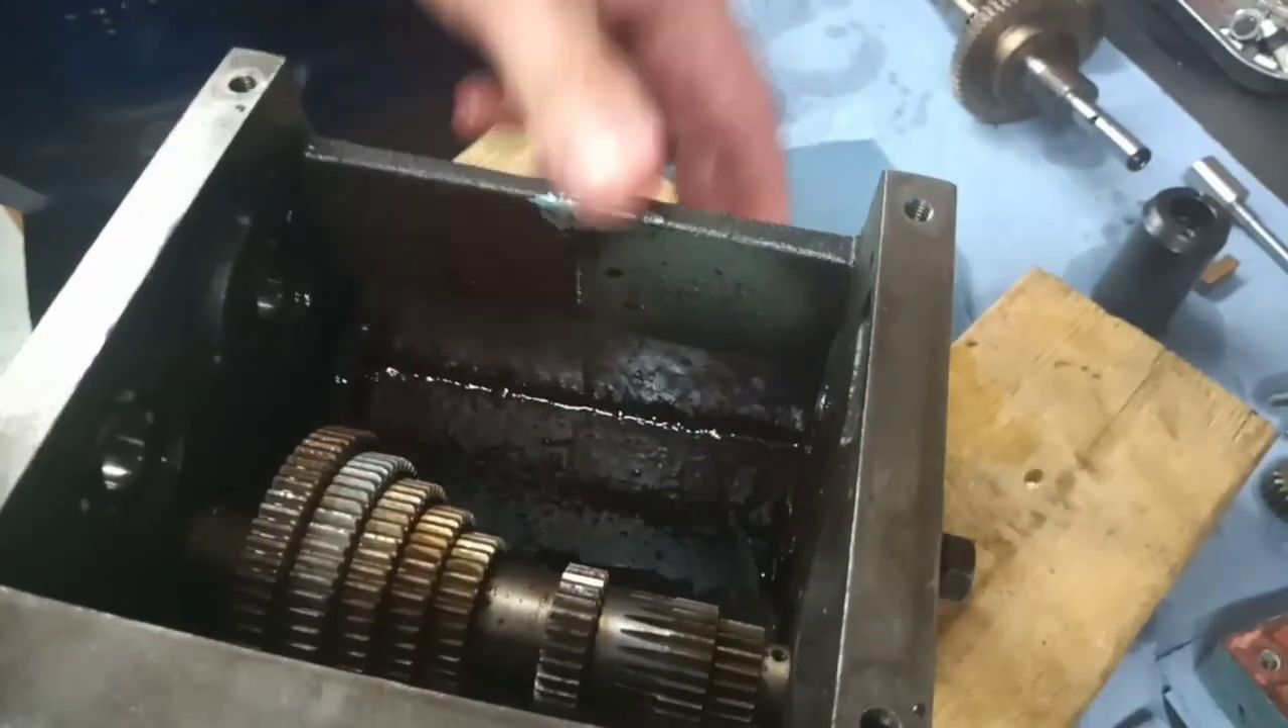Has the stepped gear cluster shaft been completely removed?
No.